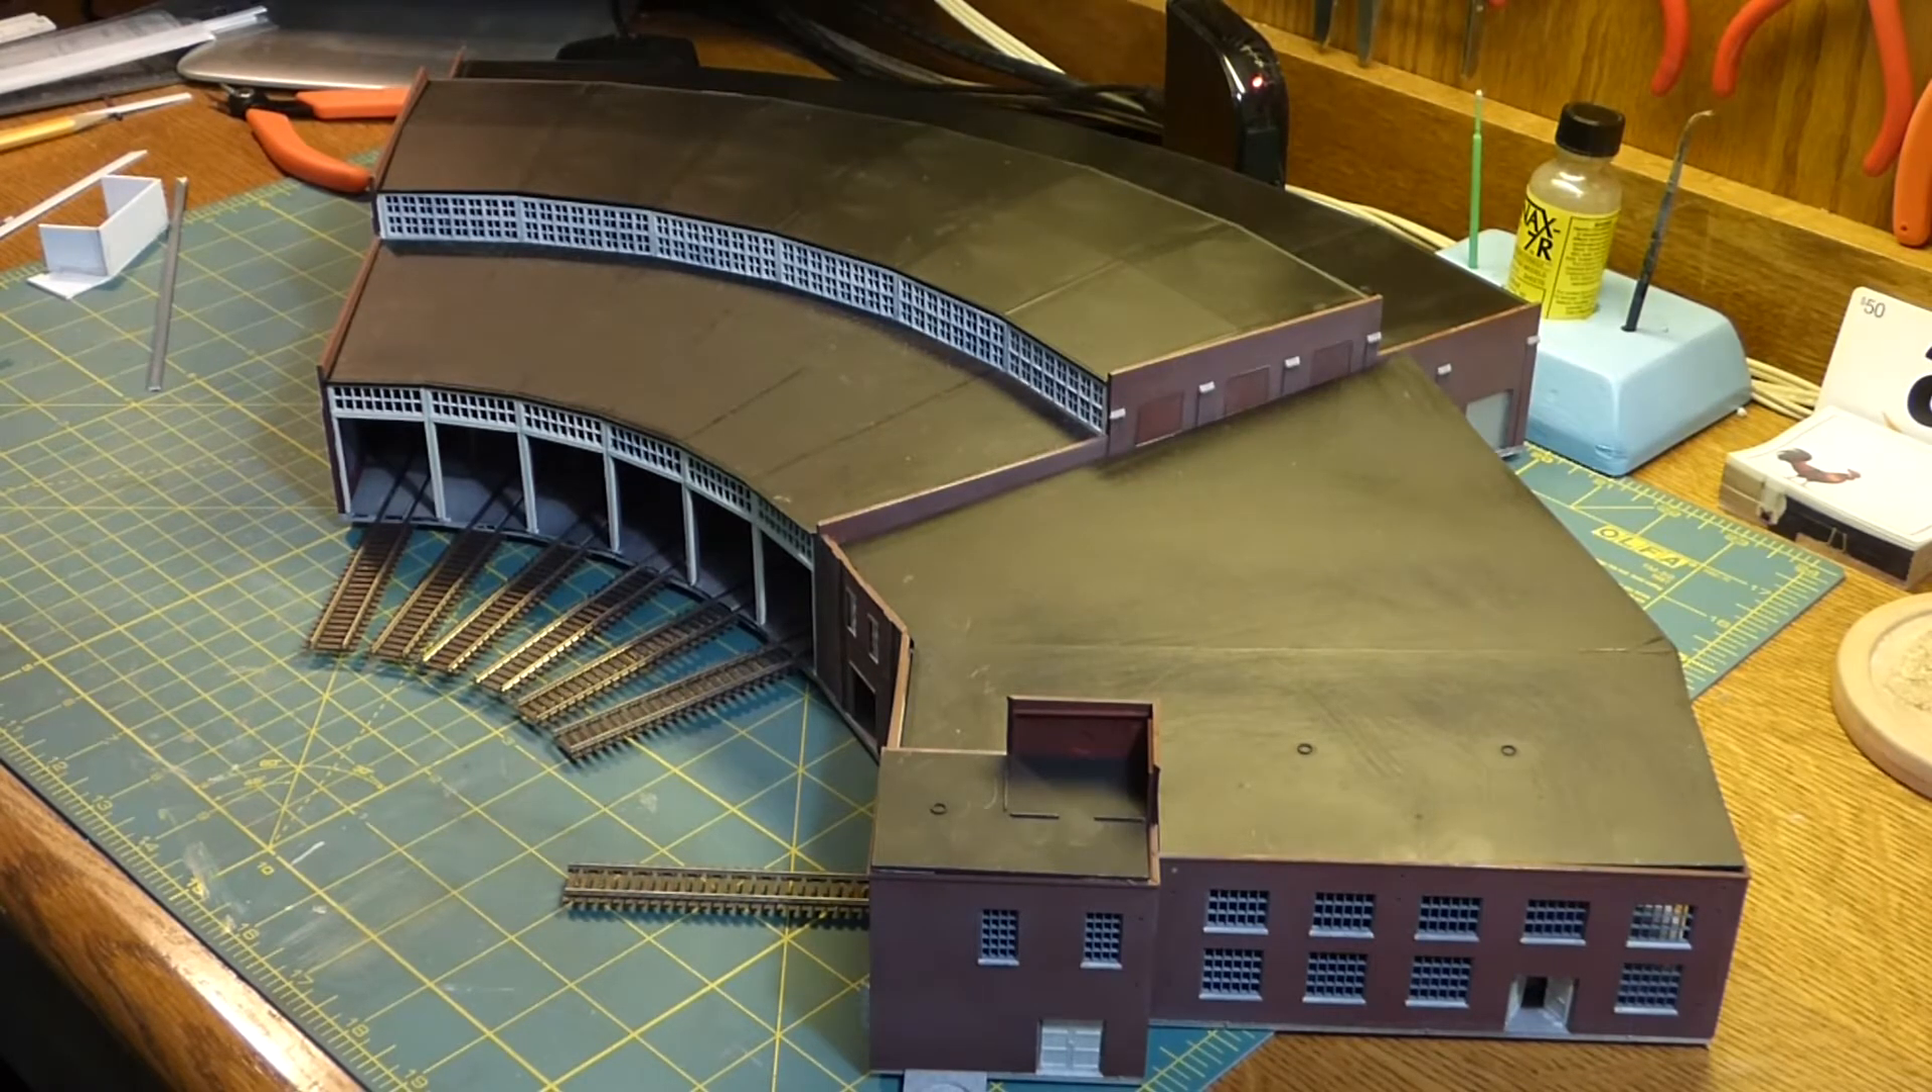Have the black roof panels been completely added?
Yes.